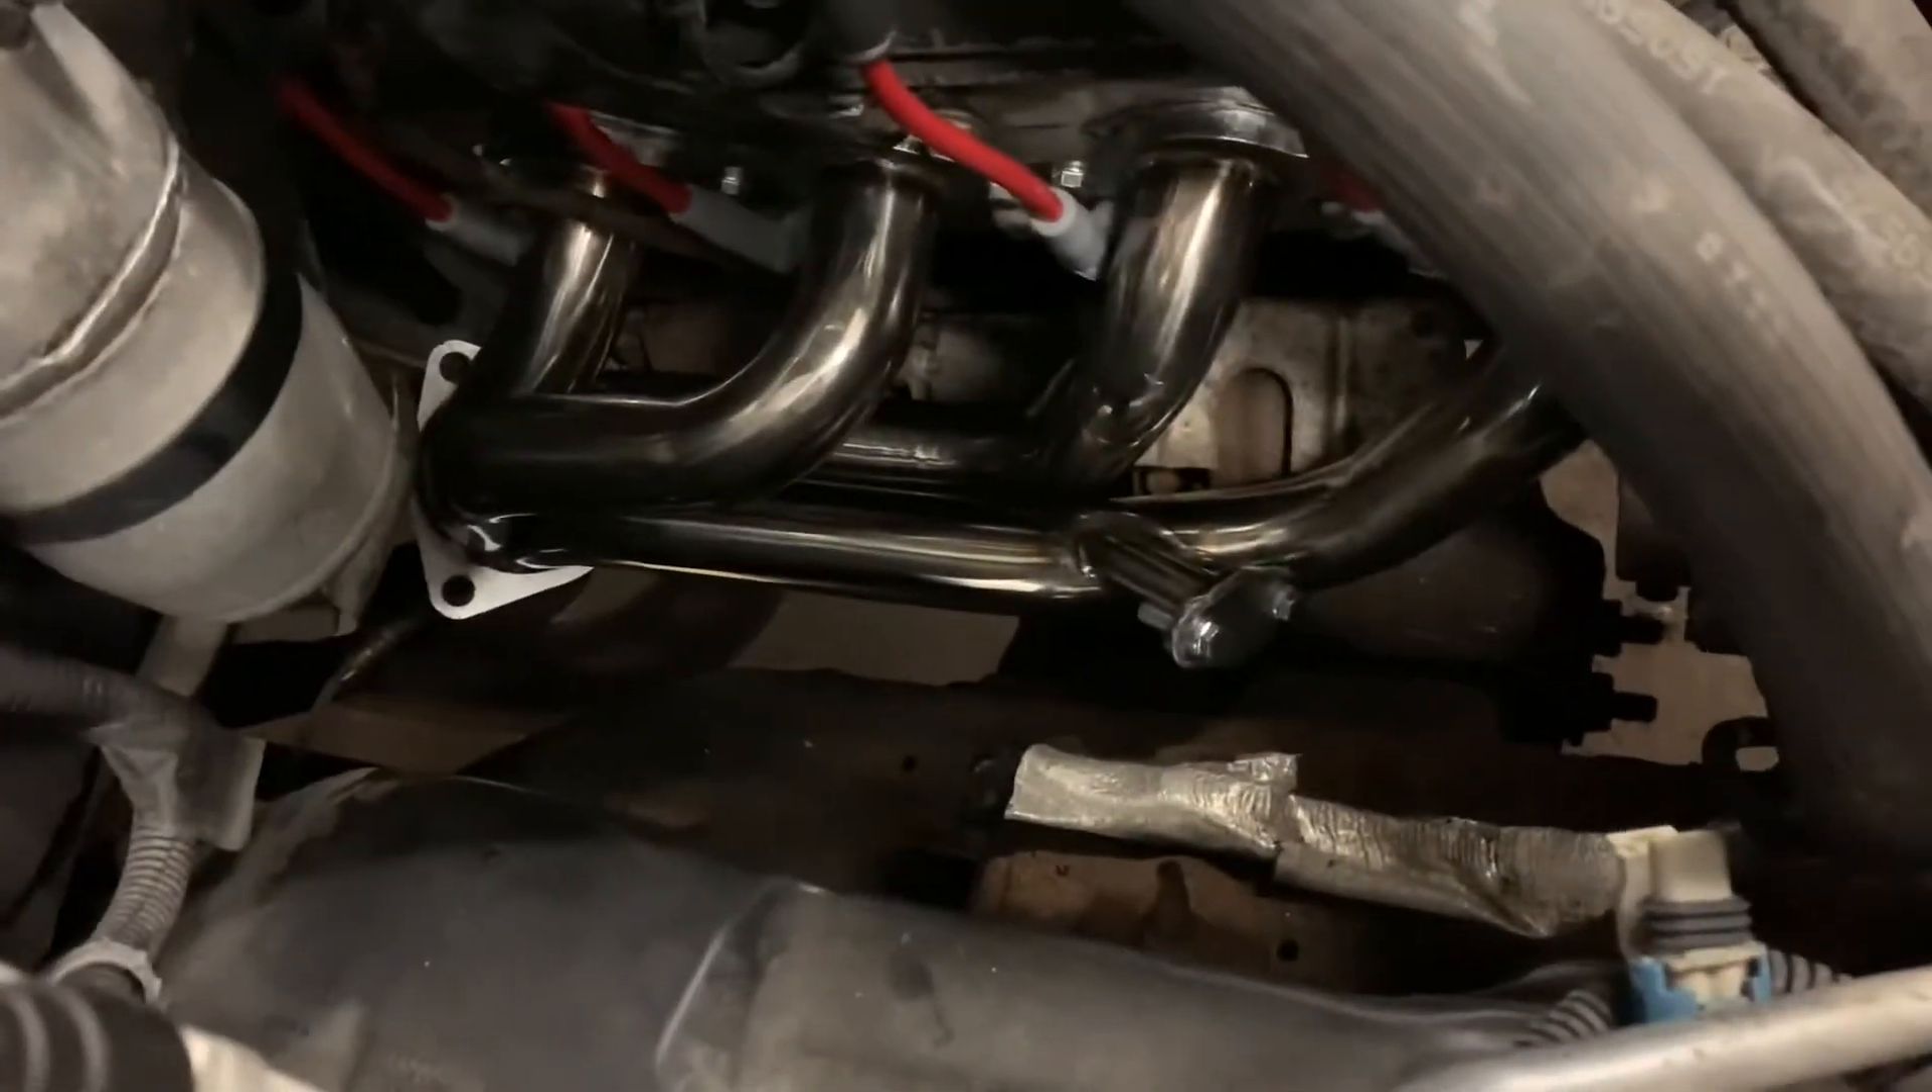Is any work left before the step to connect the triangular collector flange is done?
Yes.